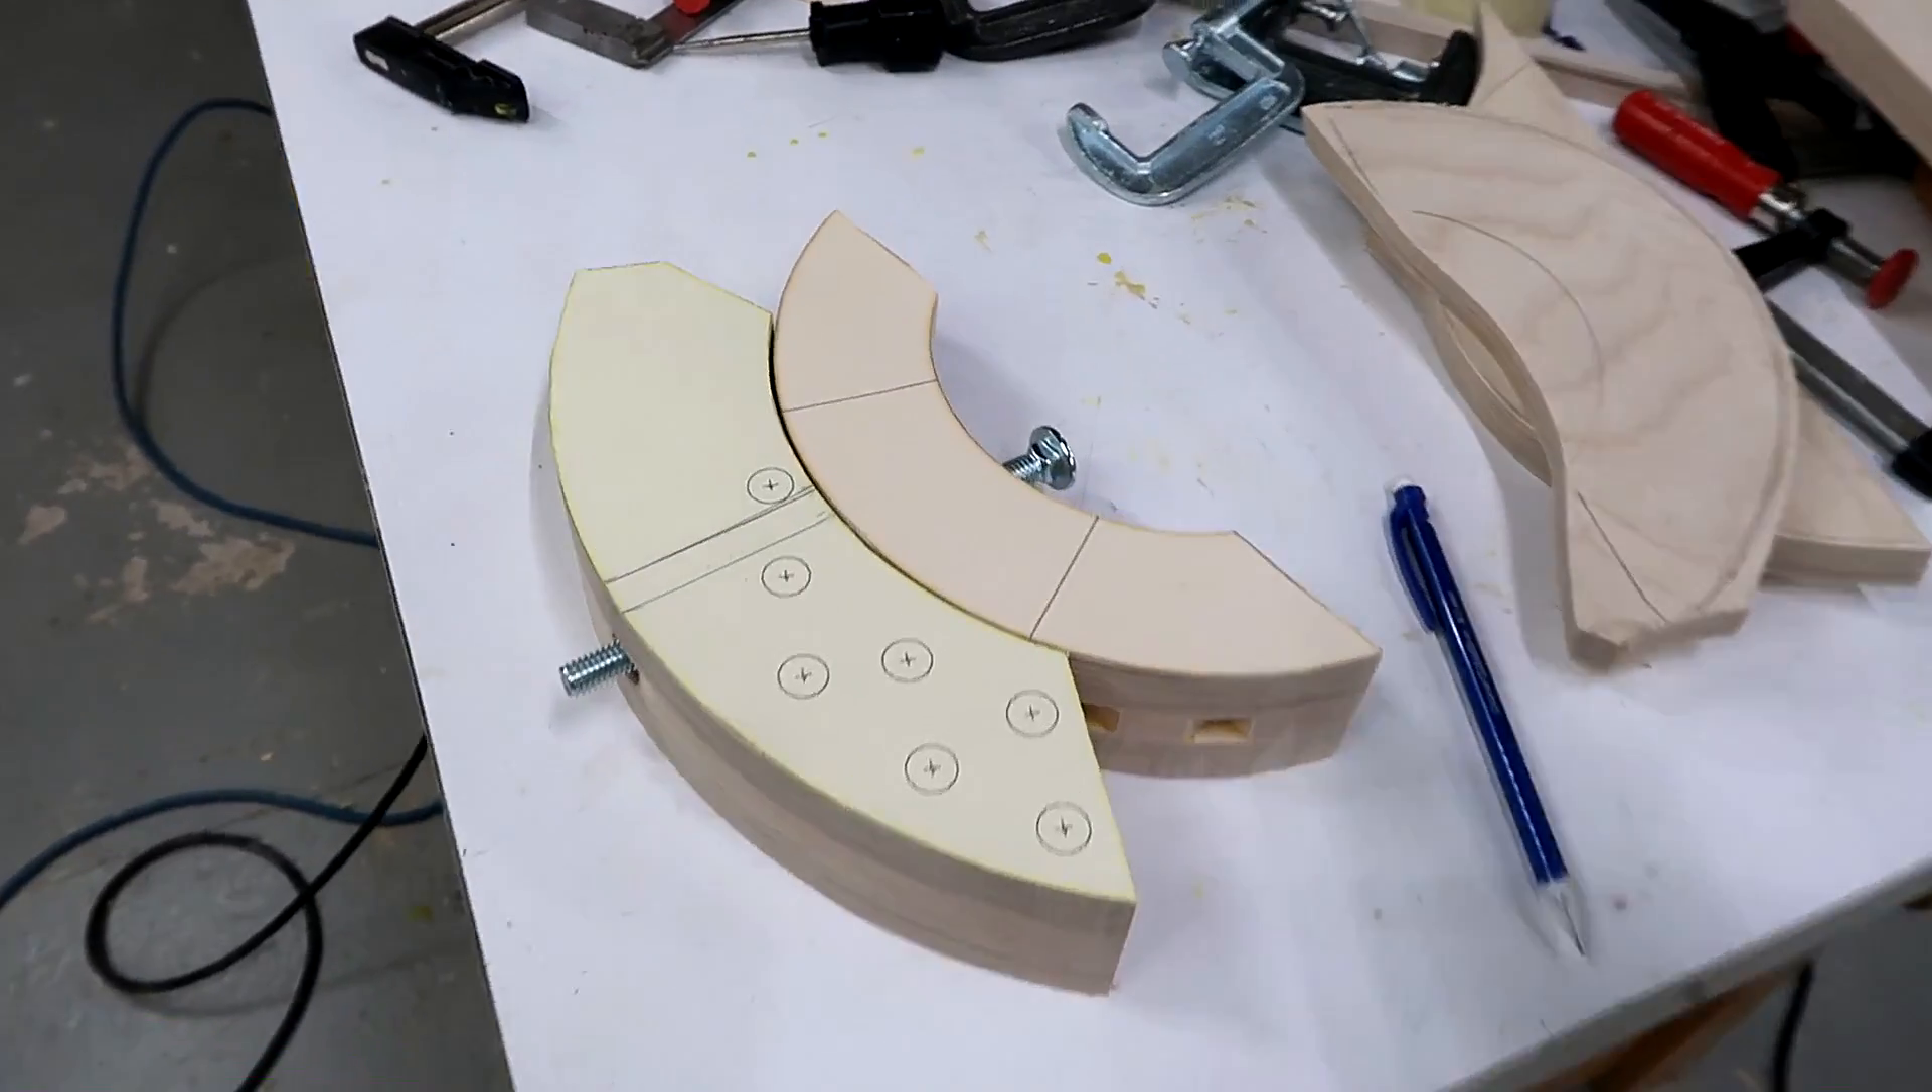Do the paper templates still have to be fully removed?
Yes.